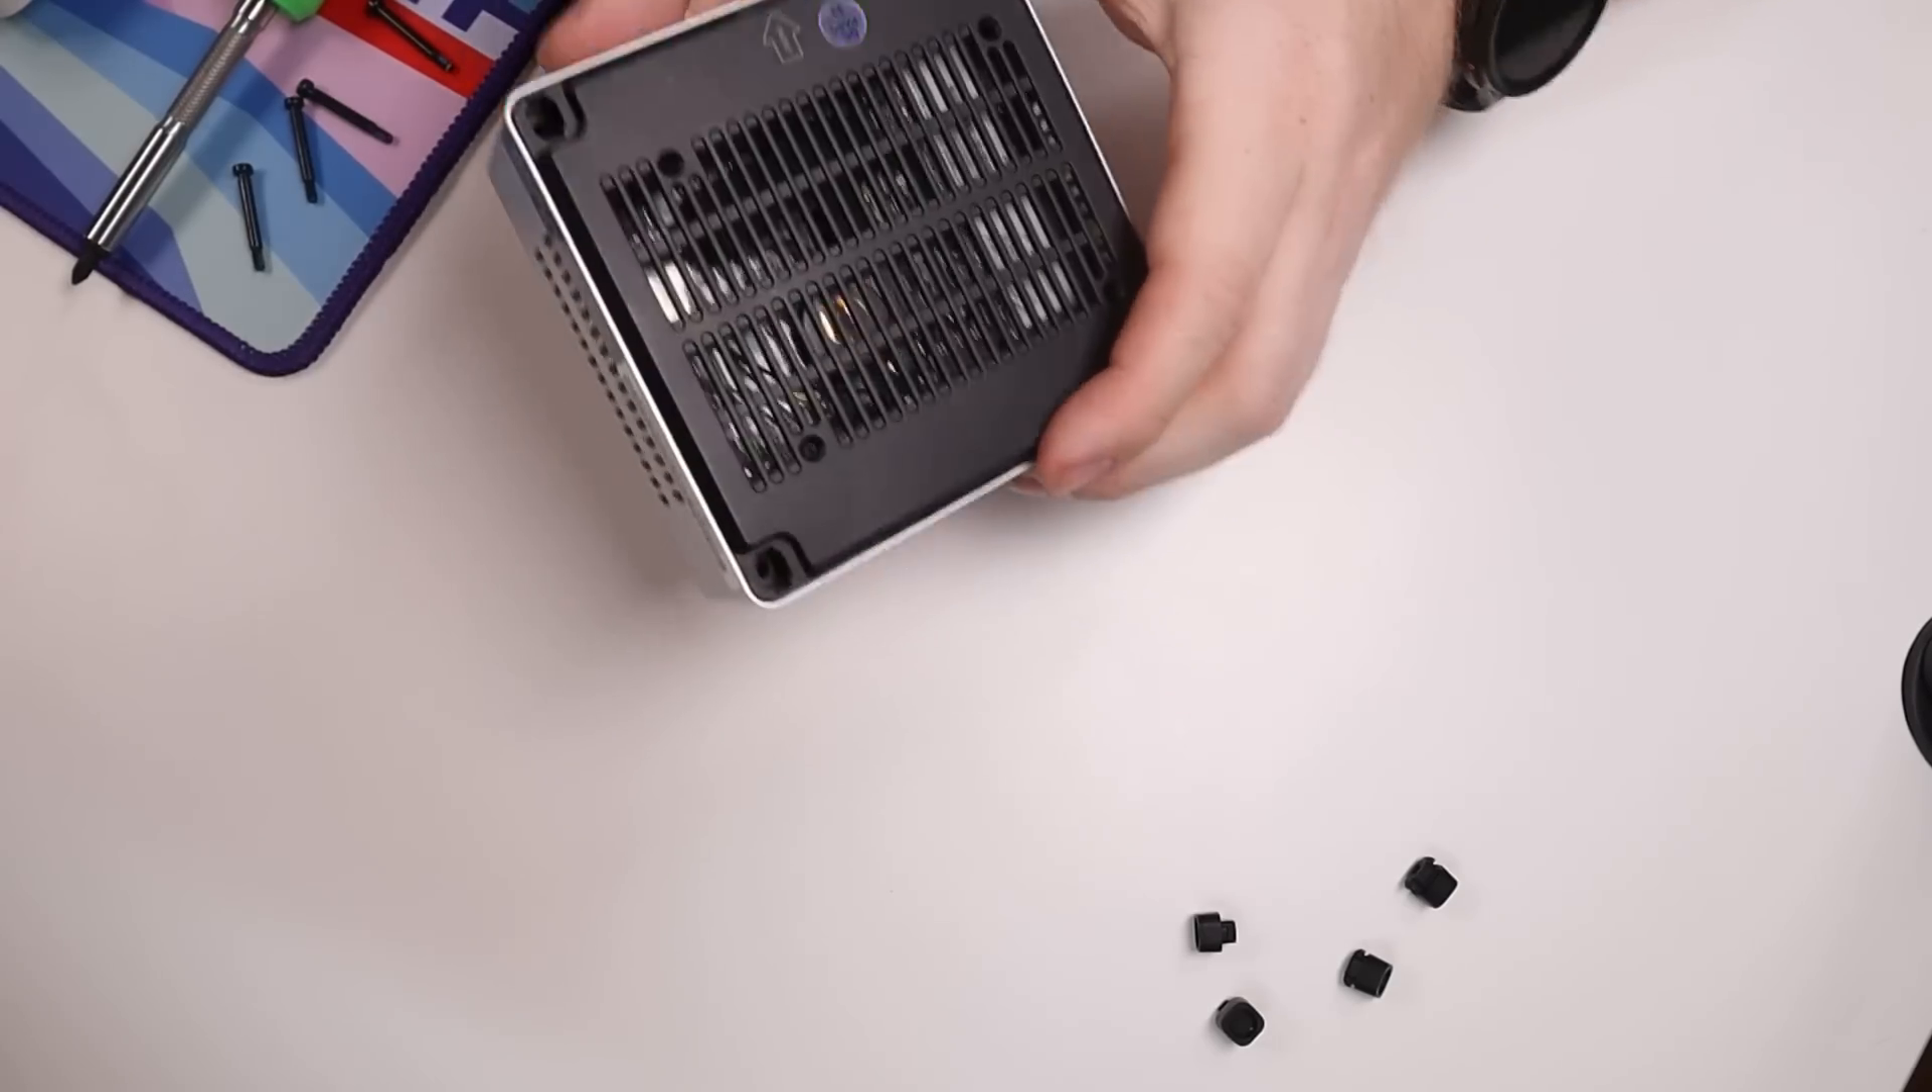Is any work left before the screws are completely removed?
No.